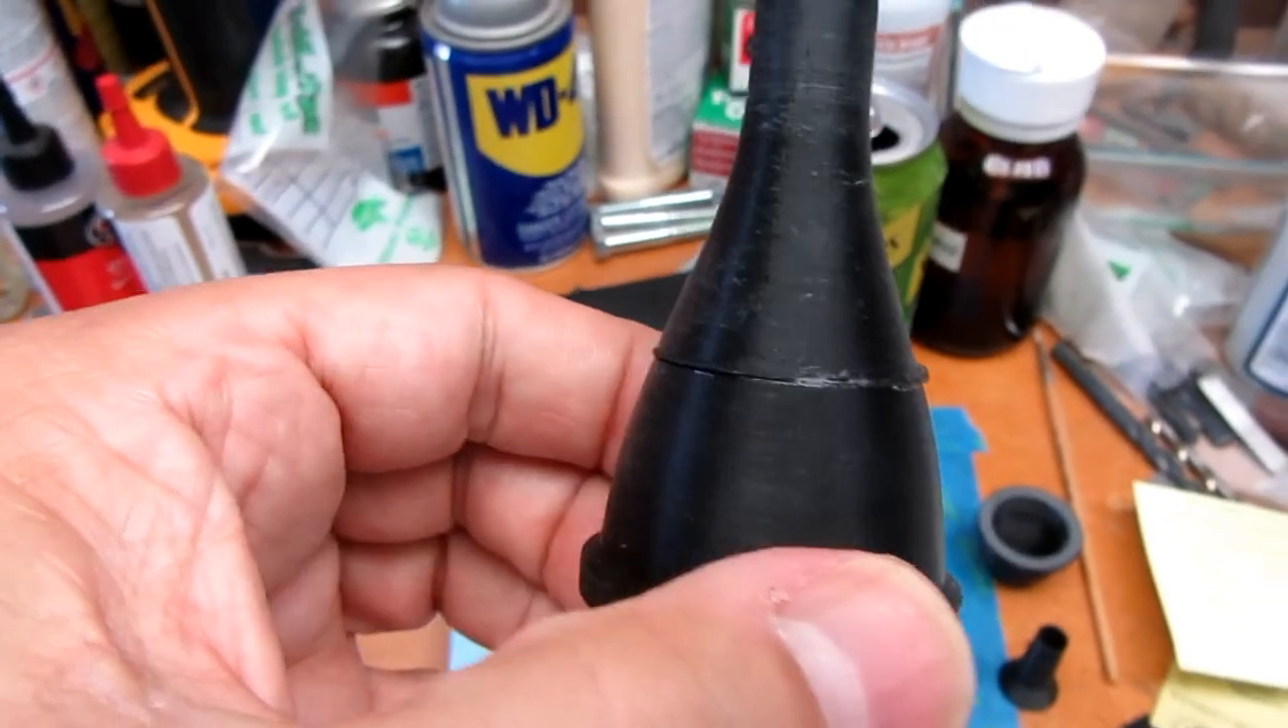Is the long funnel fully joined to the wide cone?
Yes.